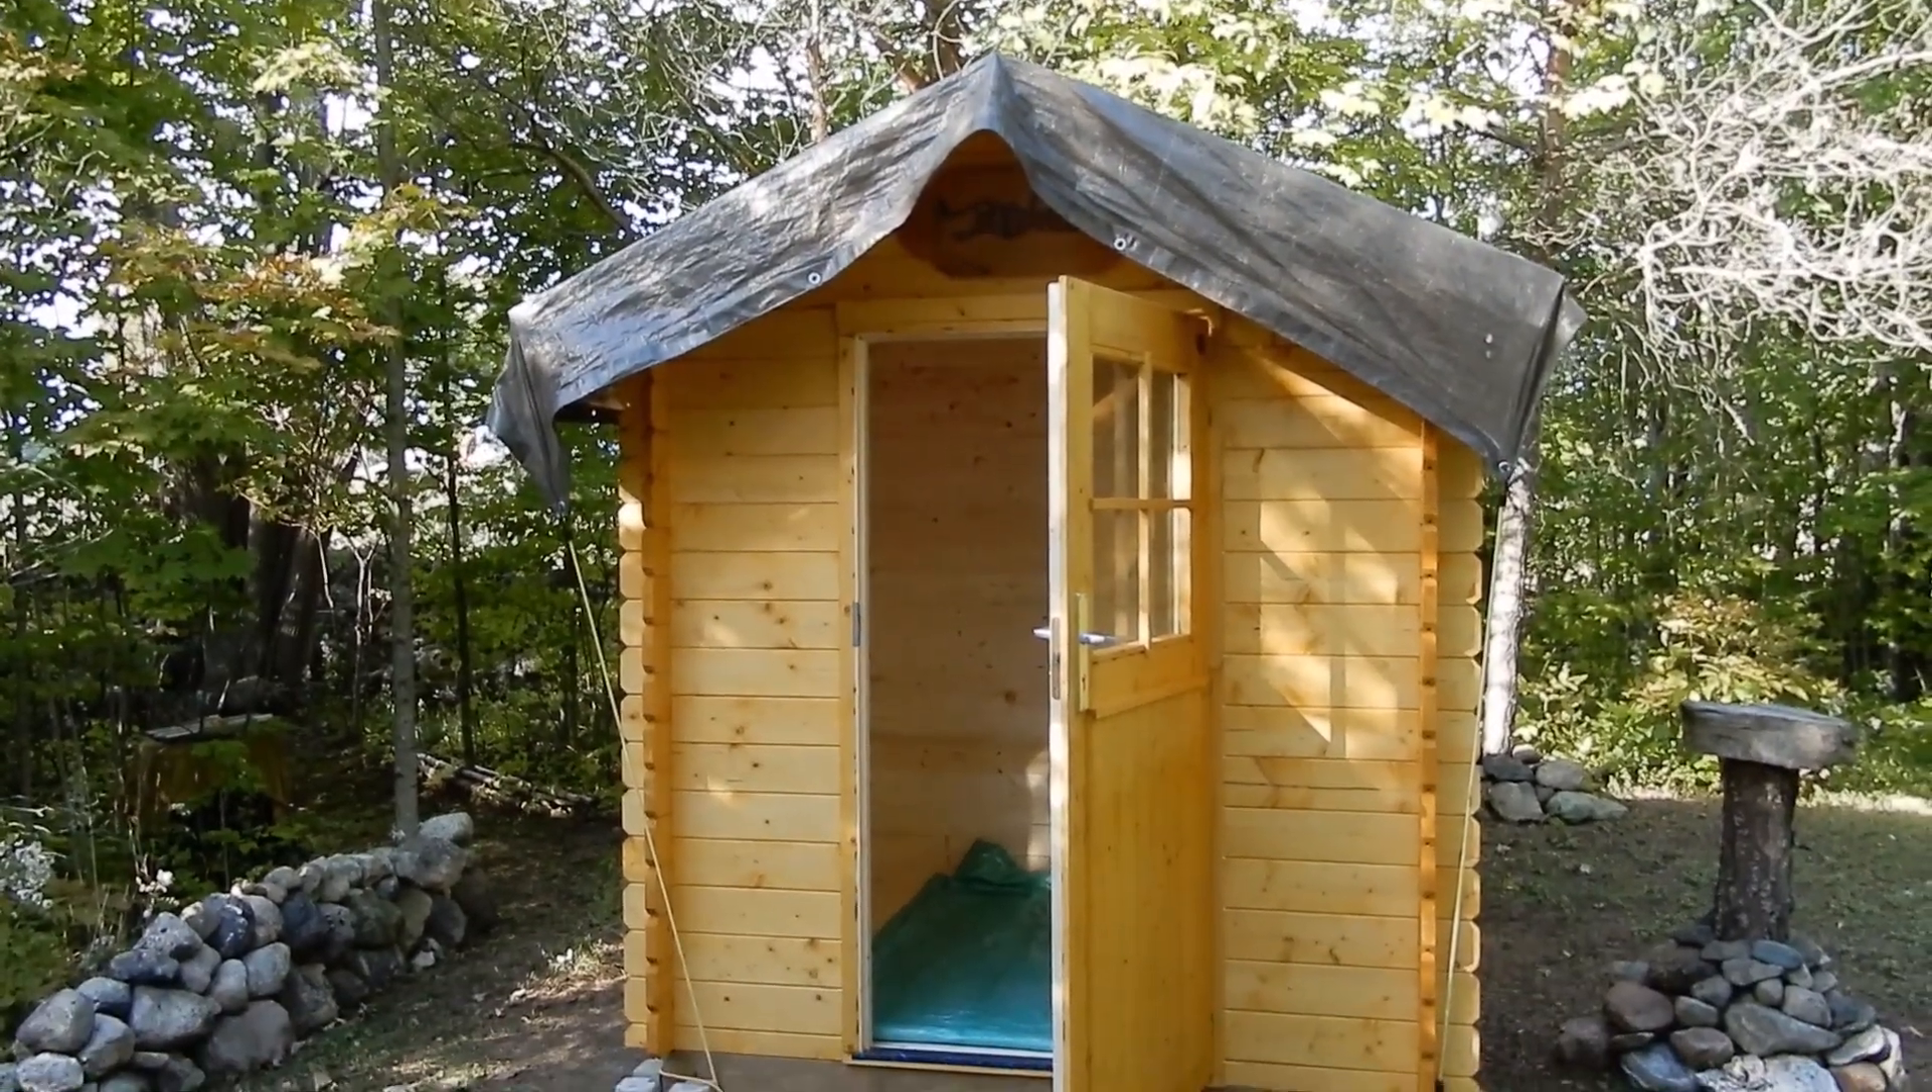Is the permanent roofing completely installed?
No.